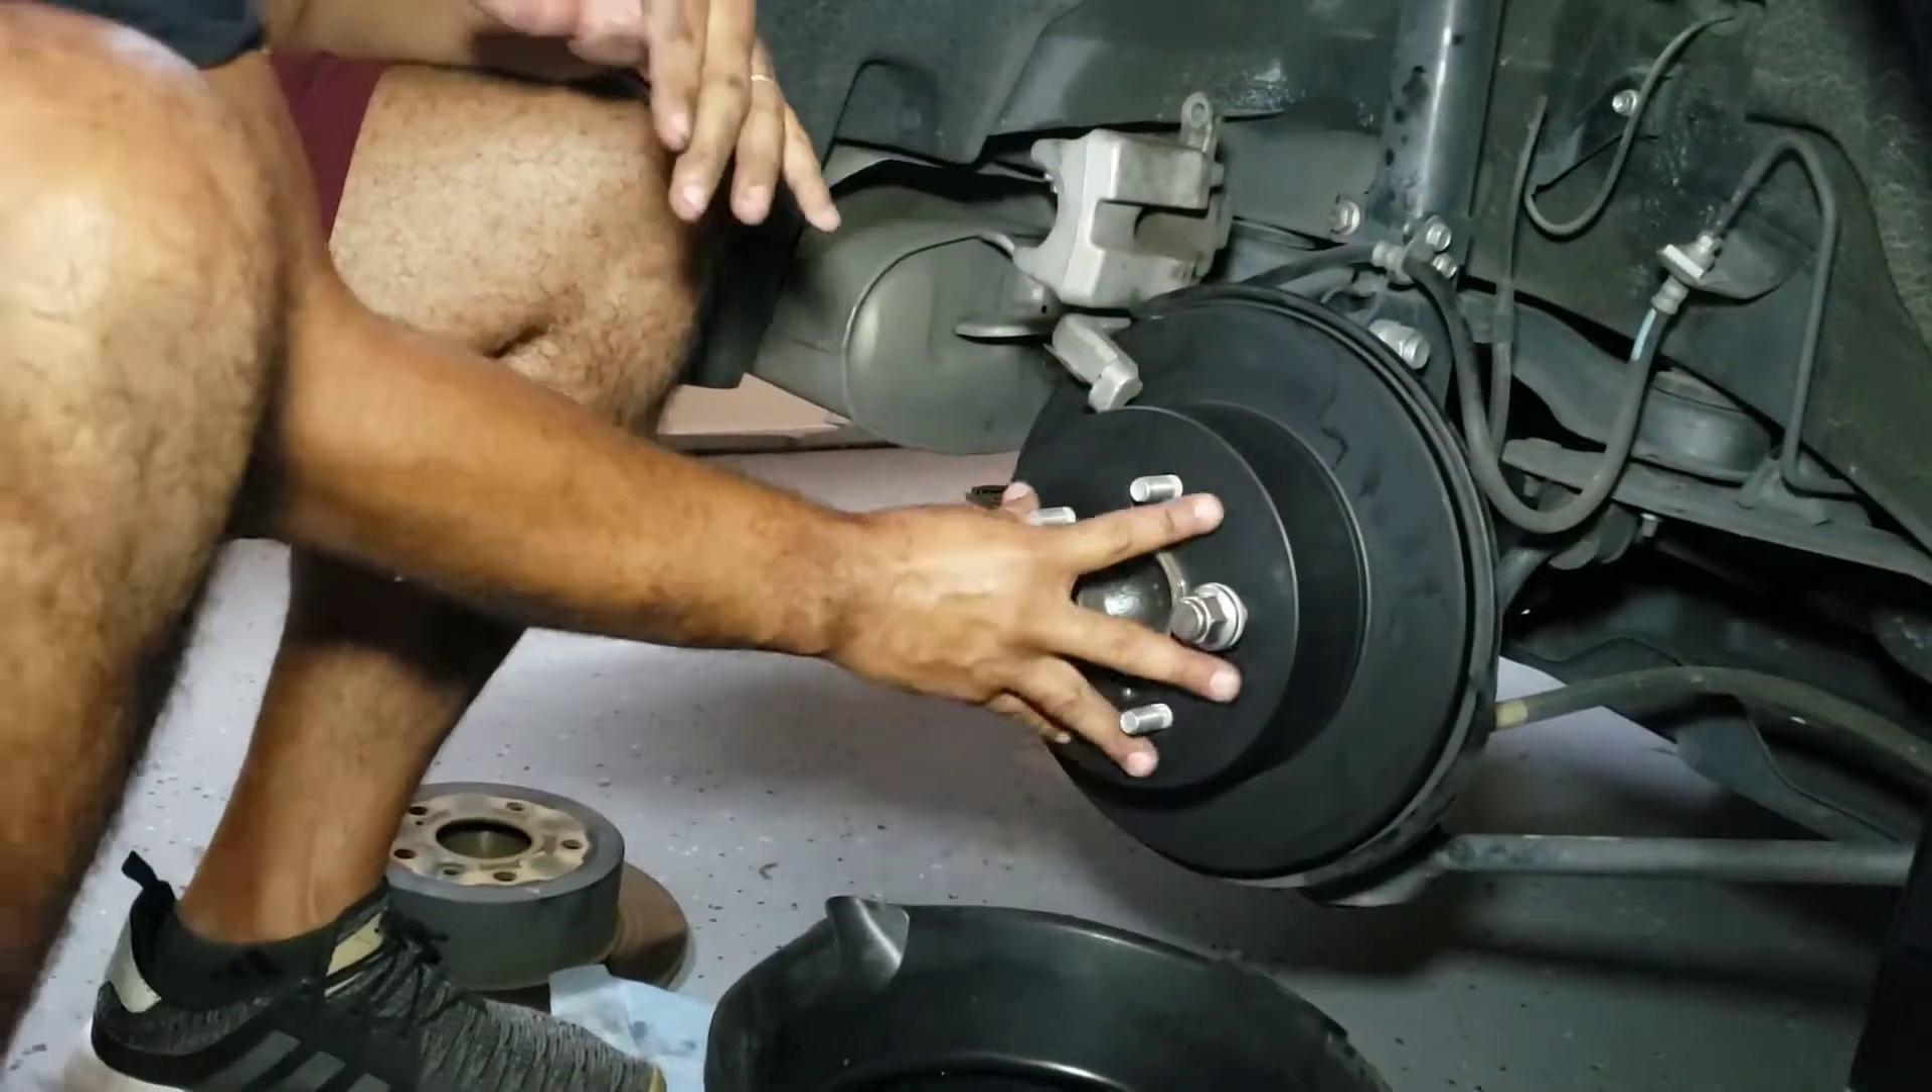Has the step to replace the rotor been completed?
Yes.